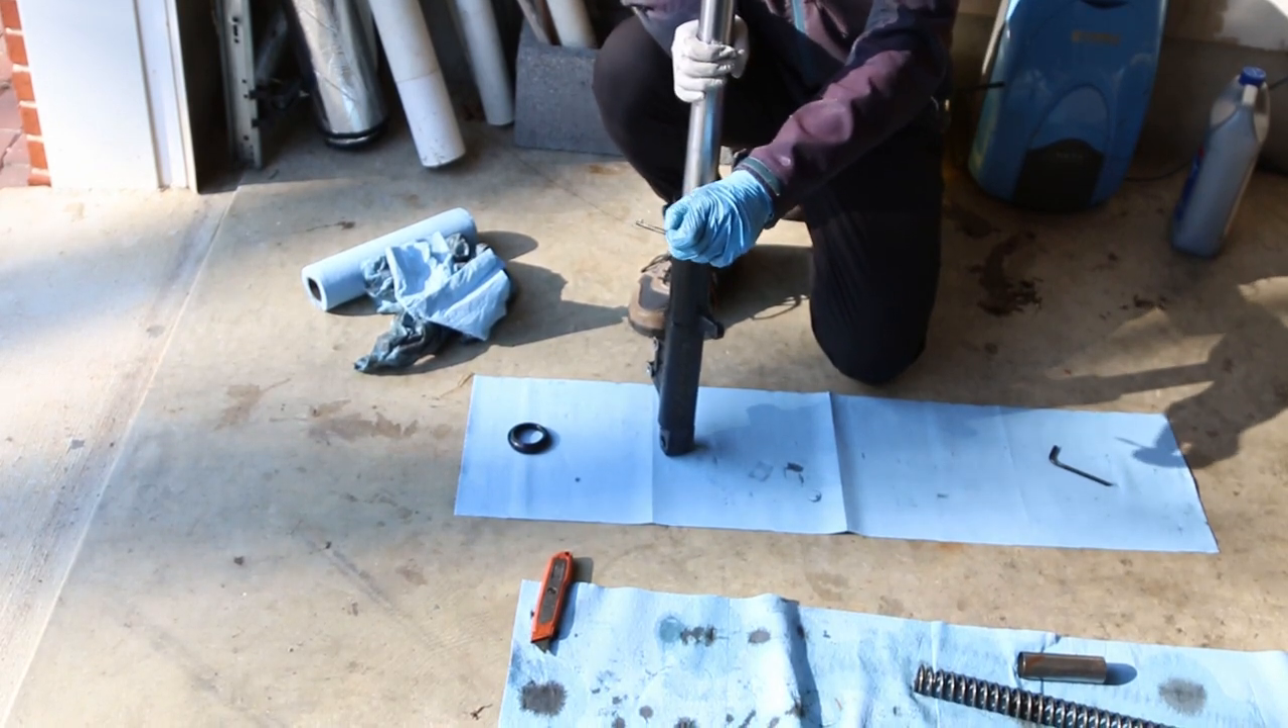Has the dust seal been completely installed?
No.